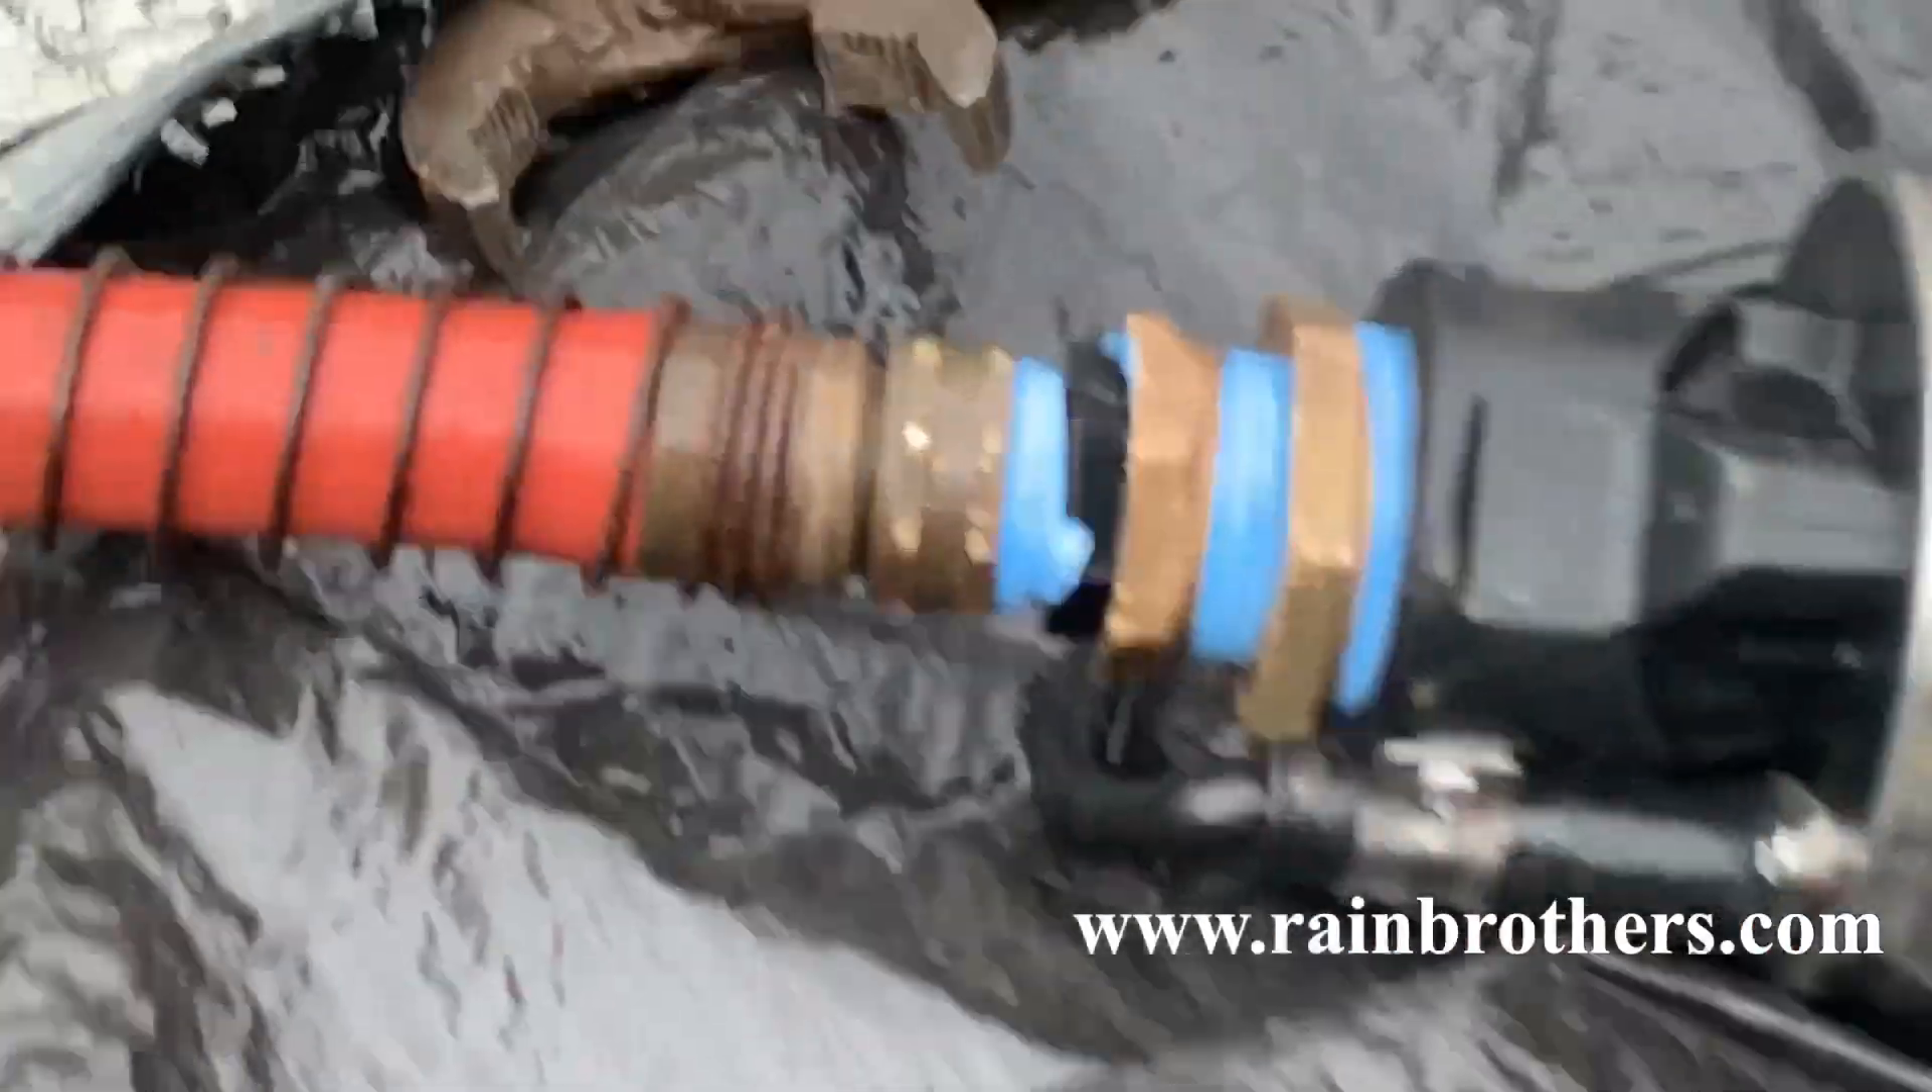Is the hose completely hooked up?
Yes.